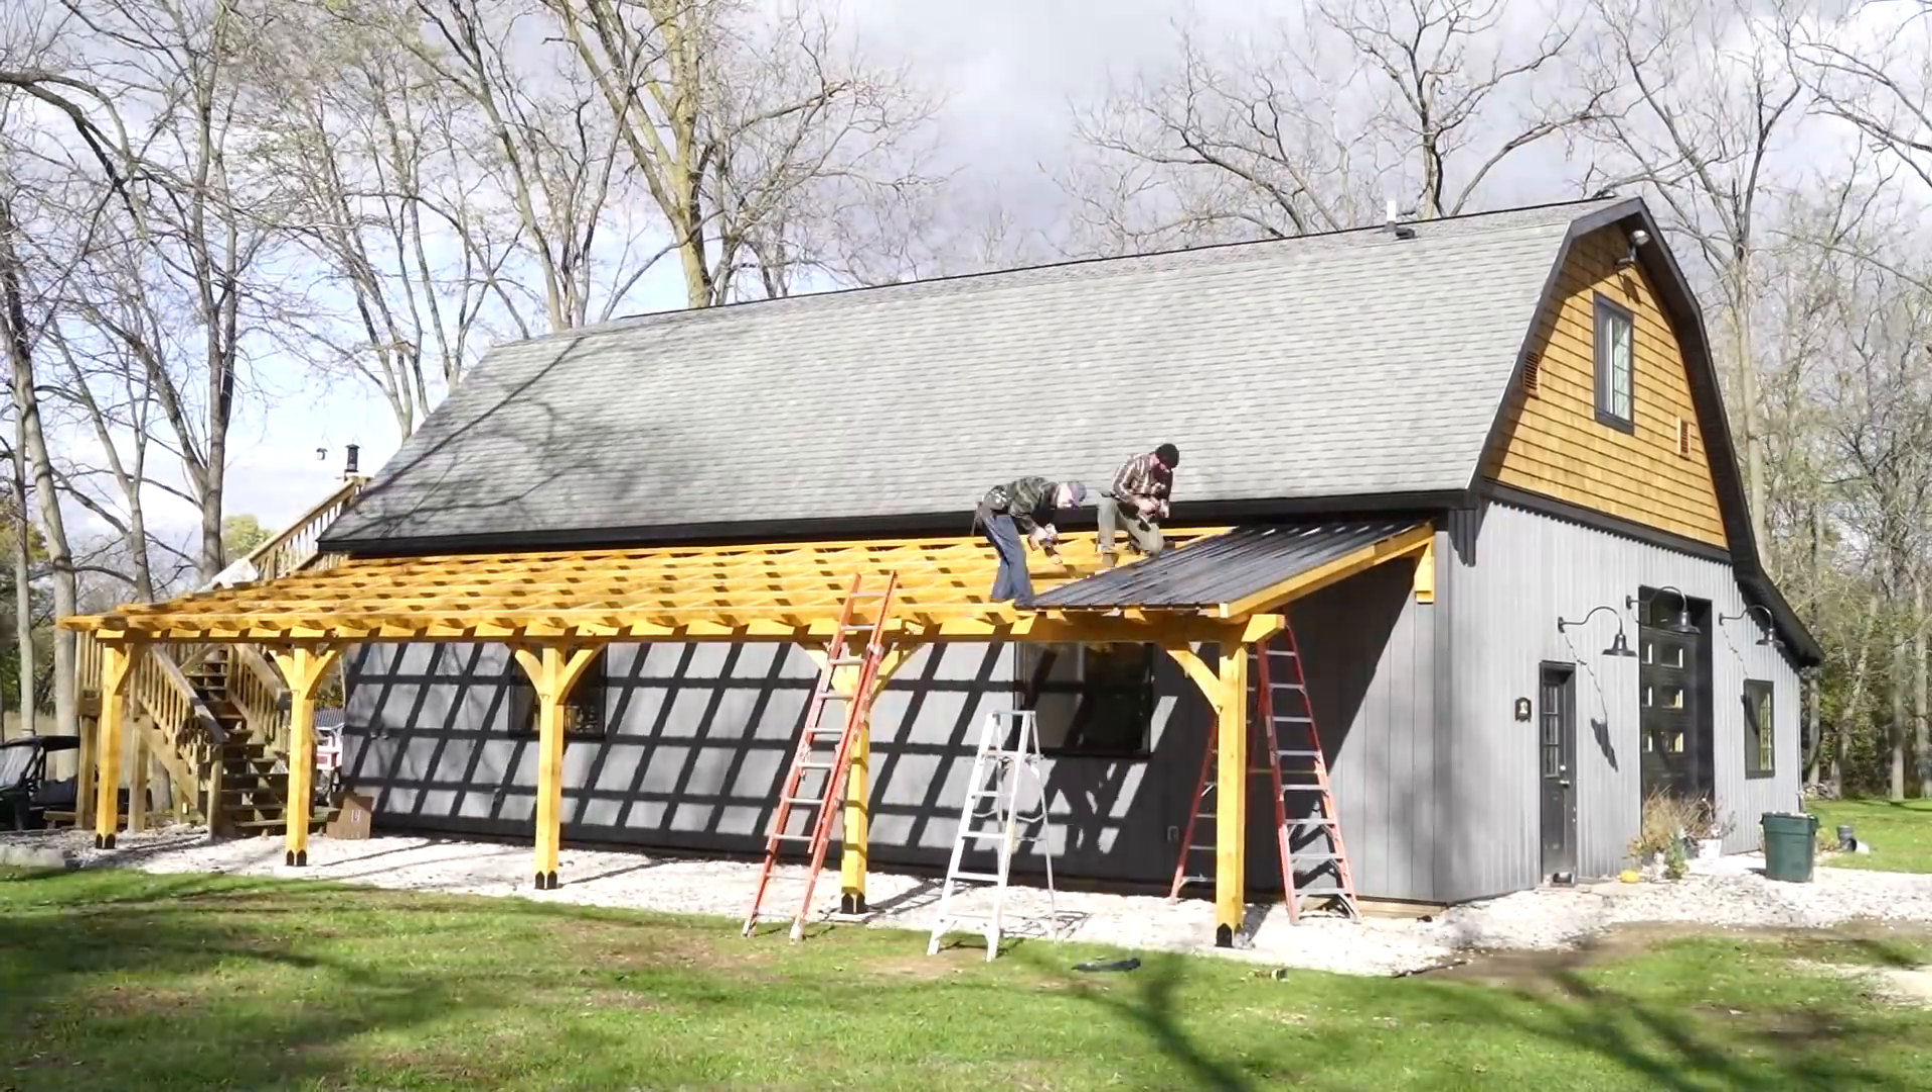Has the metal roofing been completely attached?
No.